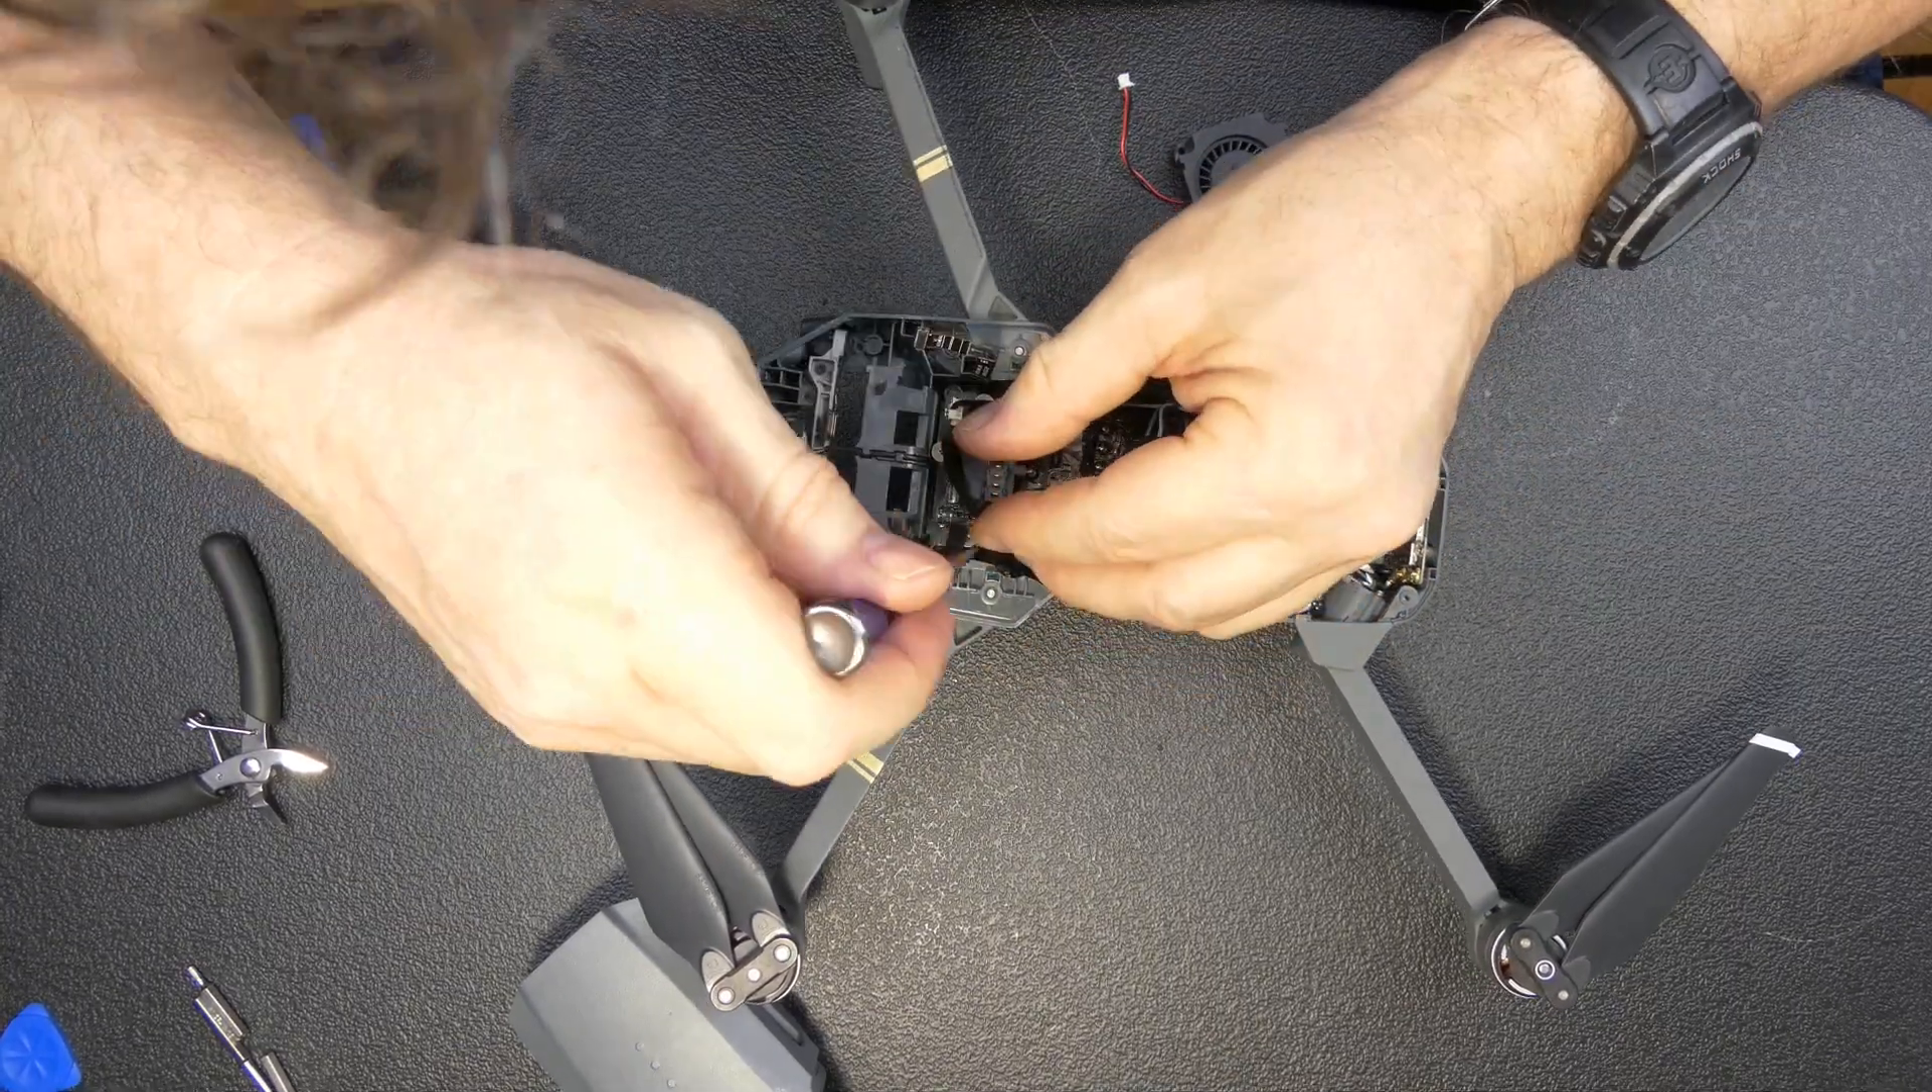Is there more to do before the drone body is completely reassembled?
Yes.